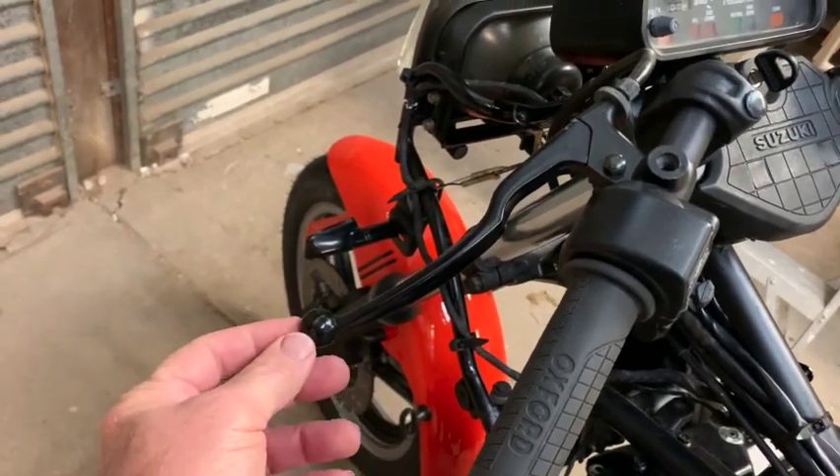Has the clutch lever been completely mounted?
Yes.